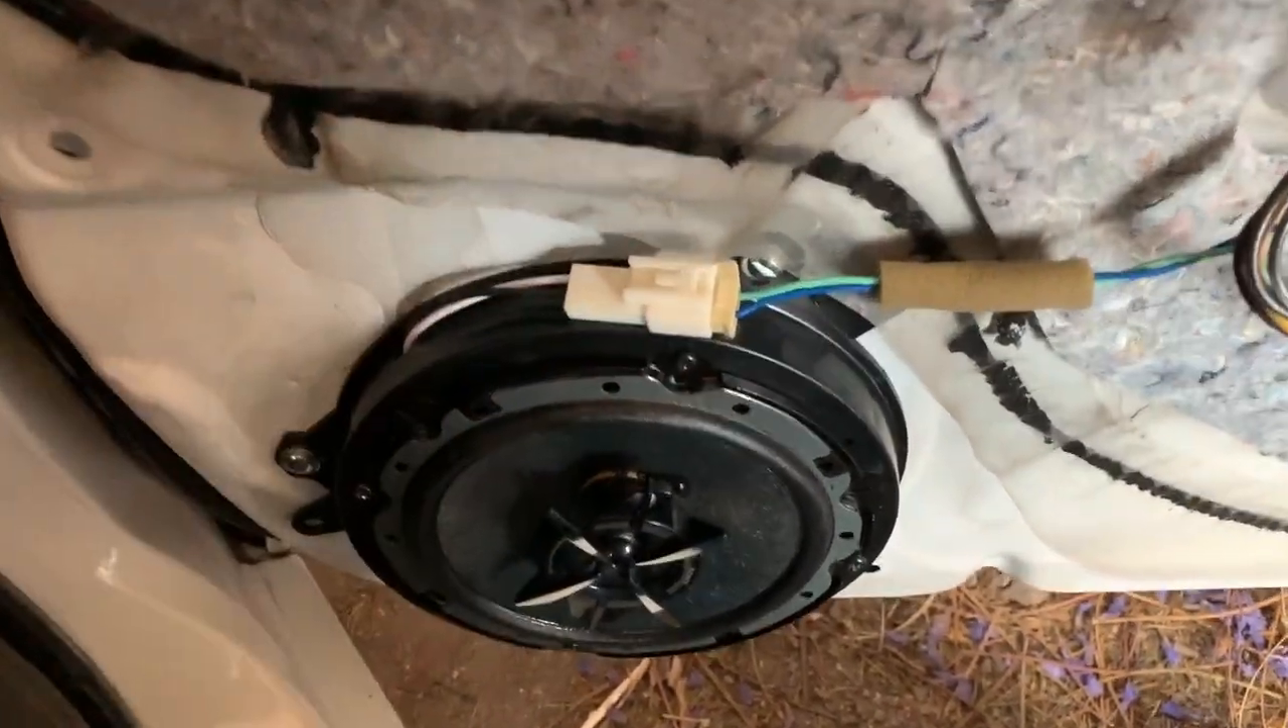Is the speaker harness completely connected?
Yes.